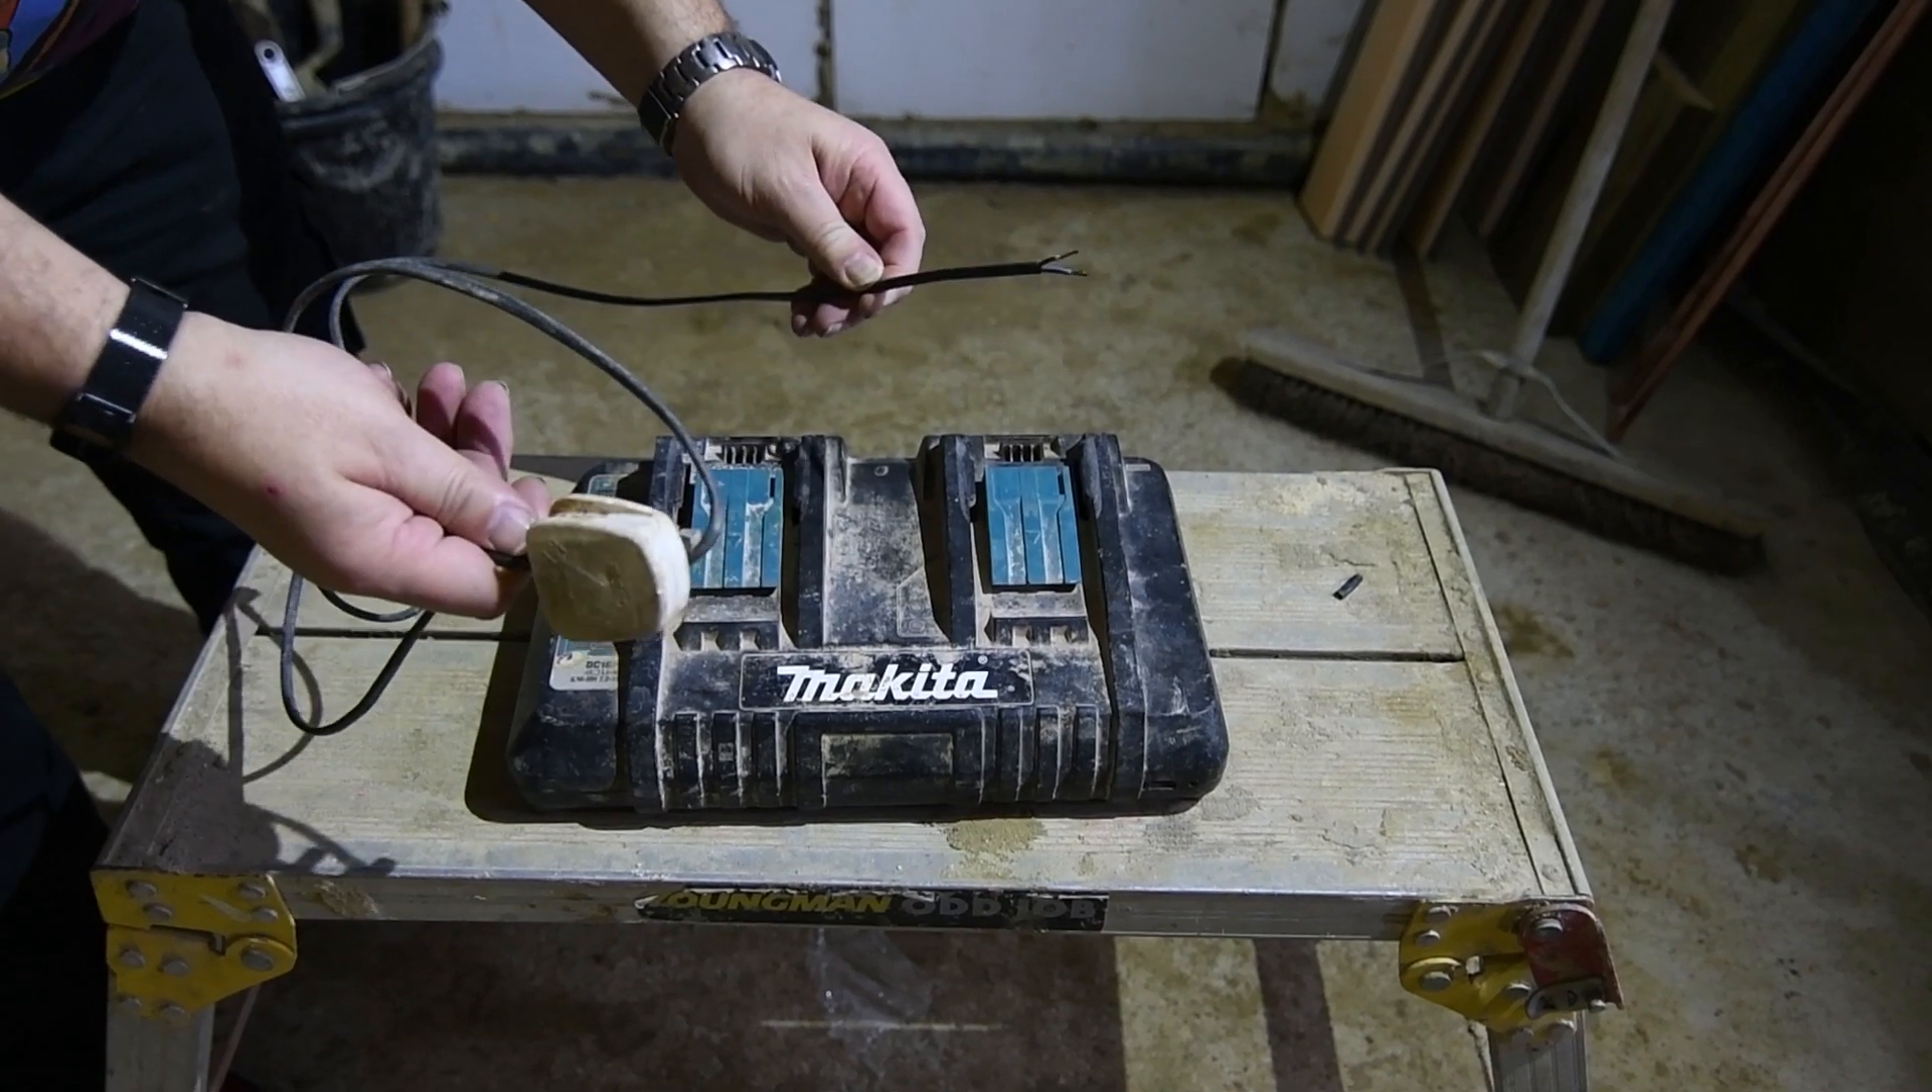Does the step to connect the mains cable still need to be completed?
Yes.